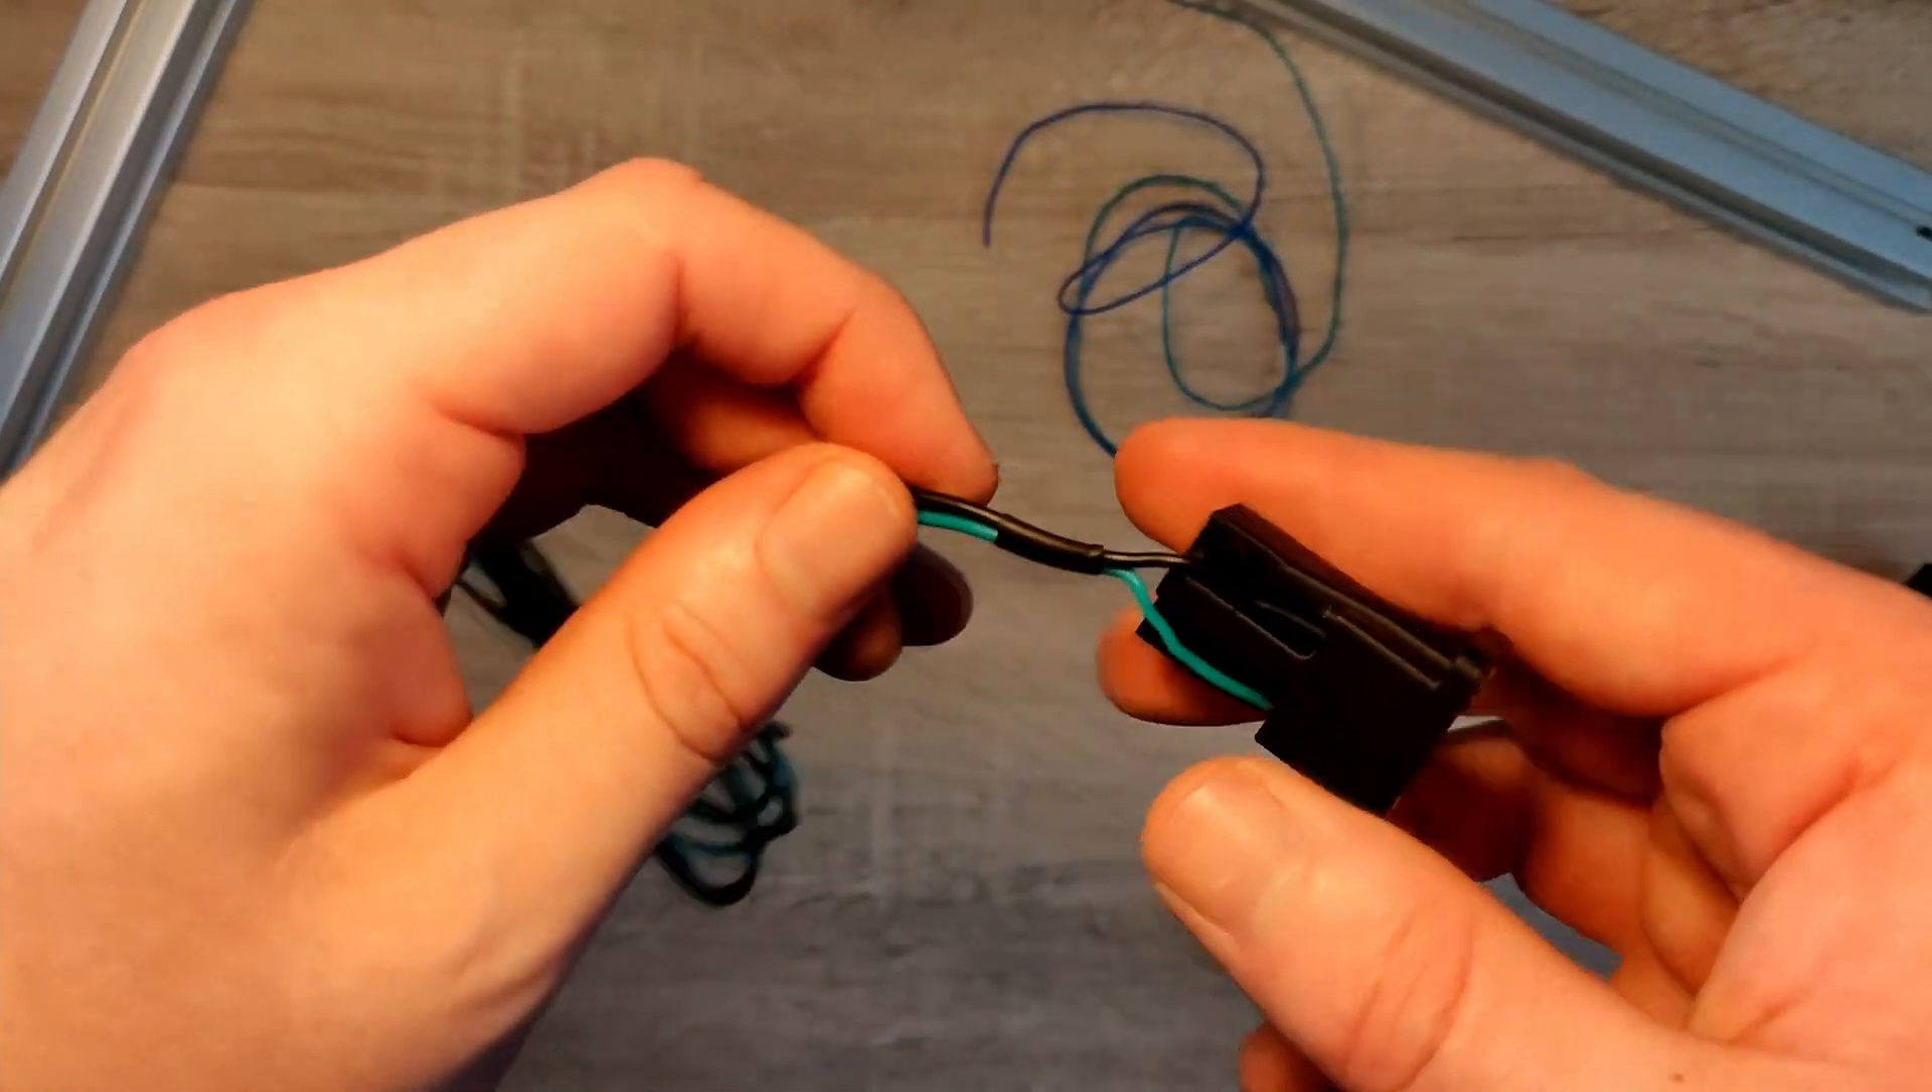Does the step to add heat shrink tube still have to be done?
No.